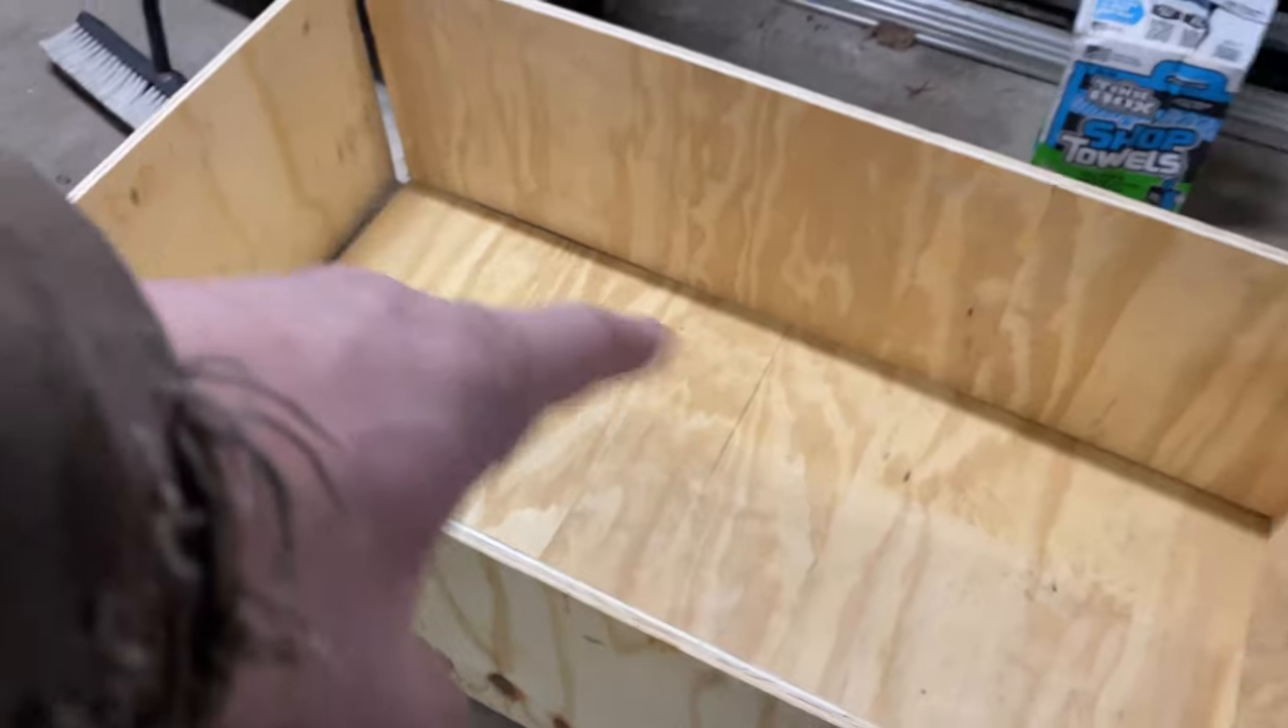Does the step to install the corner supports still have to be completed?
Yes.